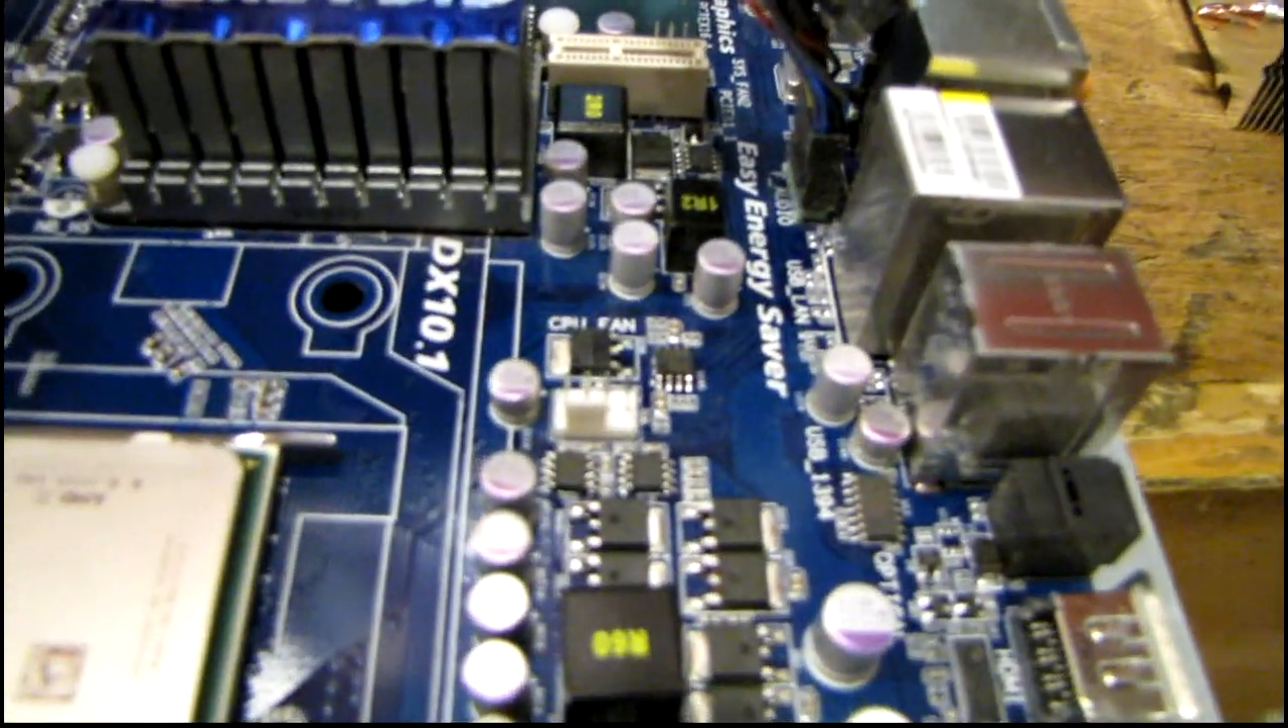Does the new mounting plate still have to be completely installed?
Yes.